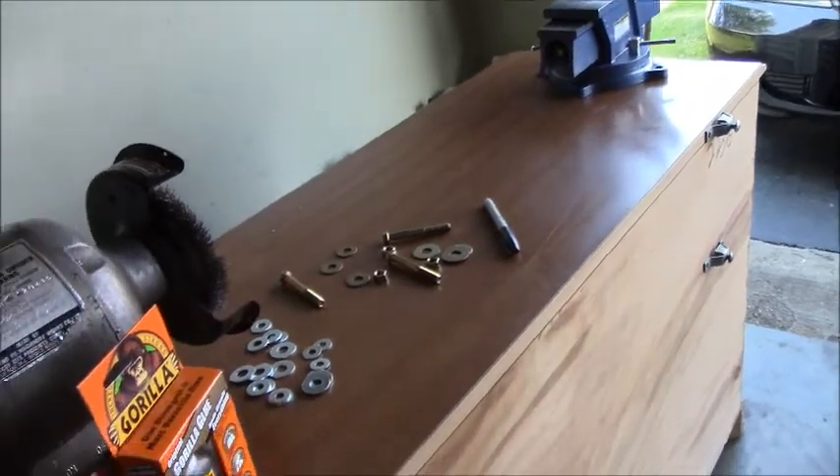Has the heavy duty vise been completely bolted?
No.